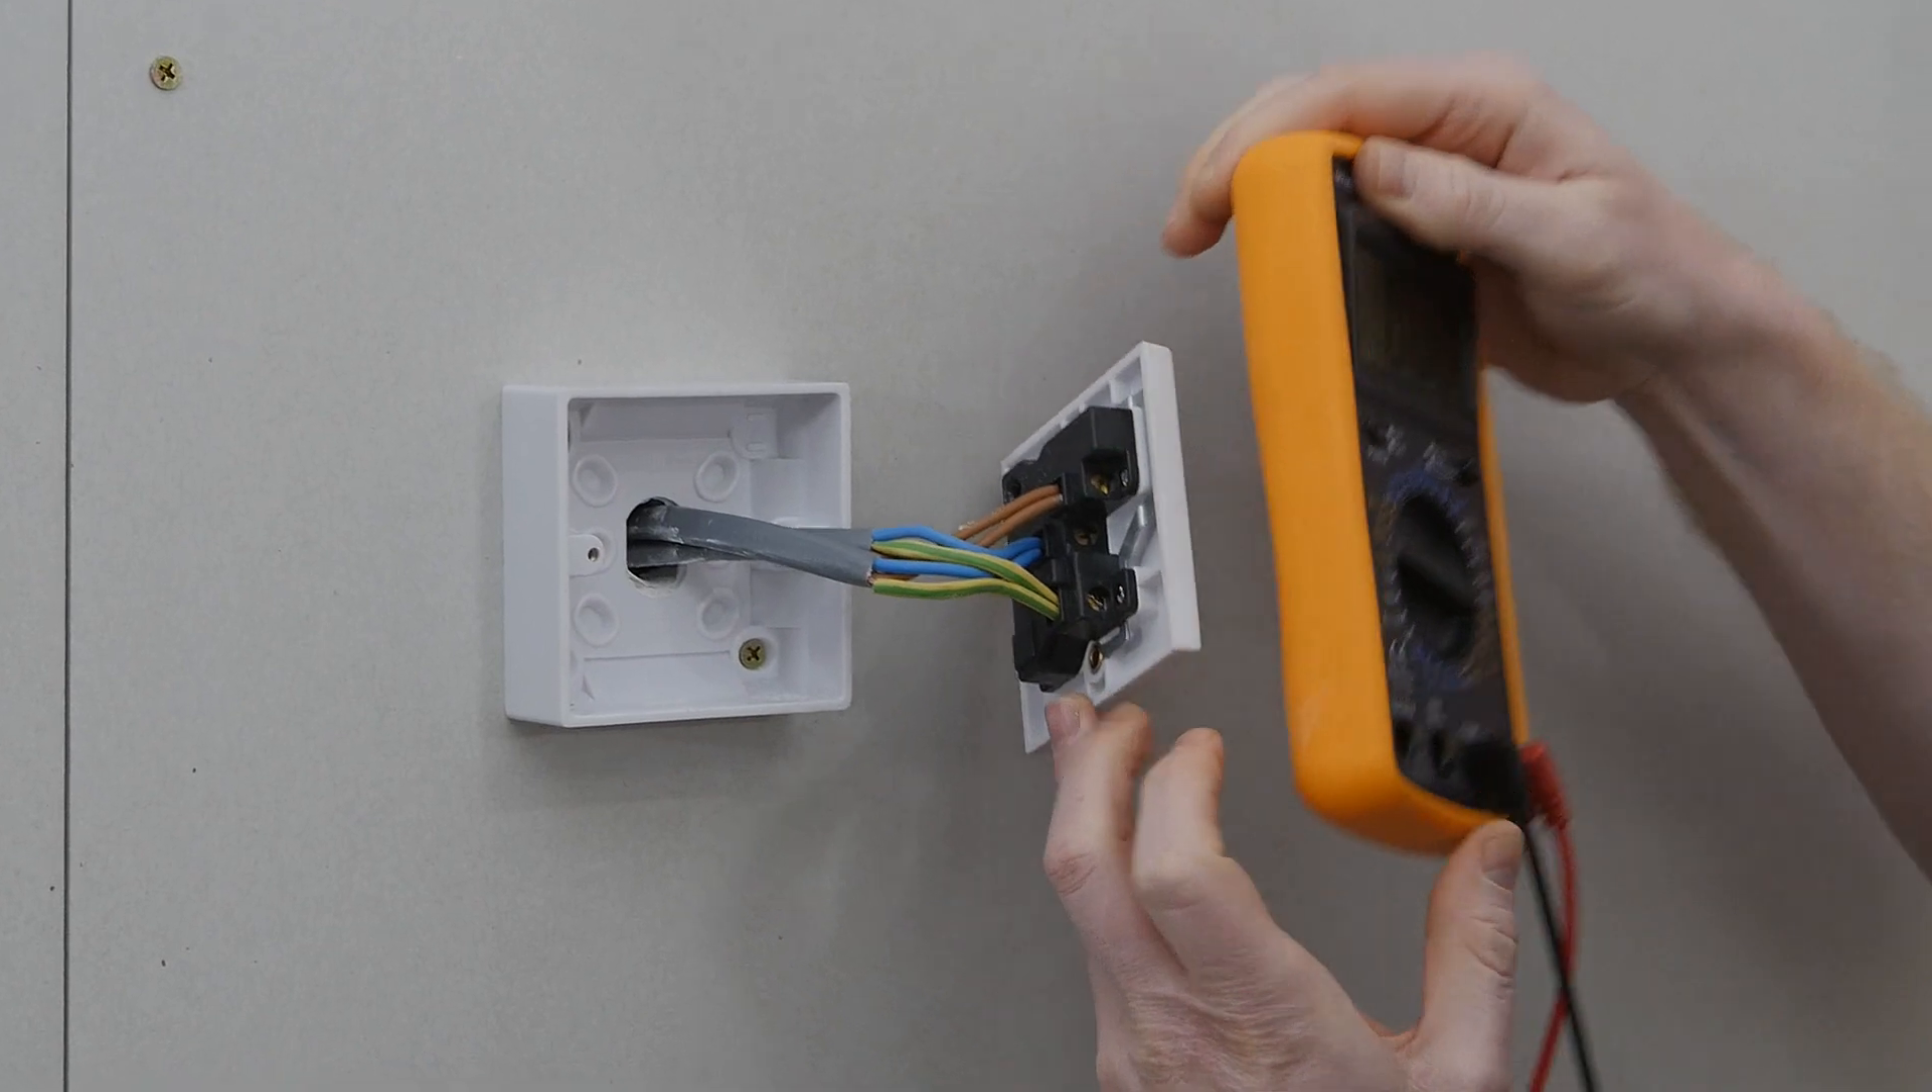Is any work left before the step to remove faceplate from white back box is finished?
No.